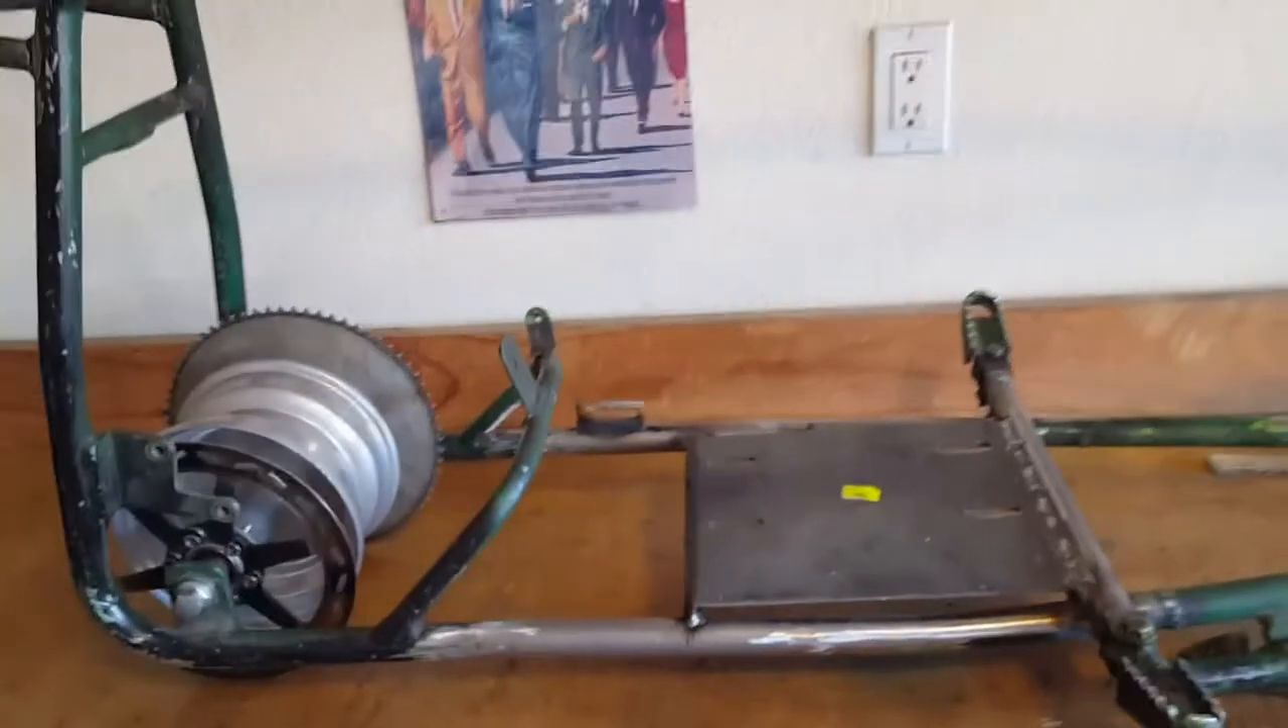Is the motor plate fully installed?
Yes.